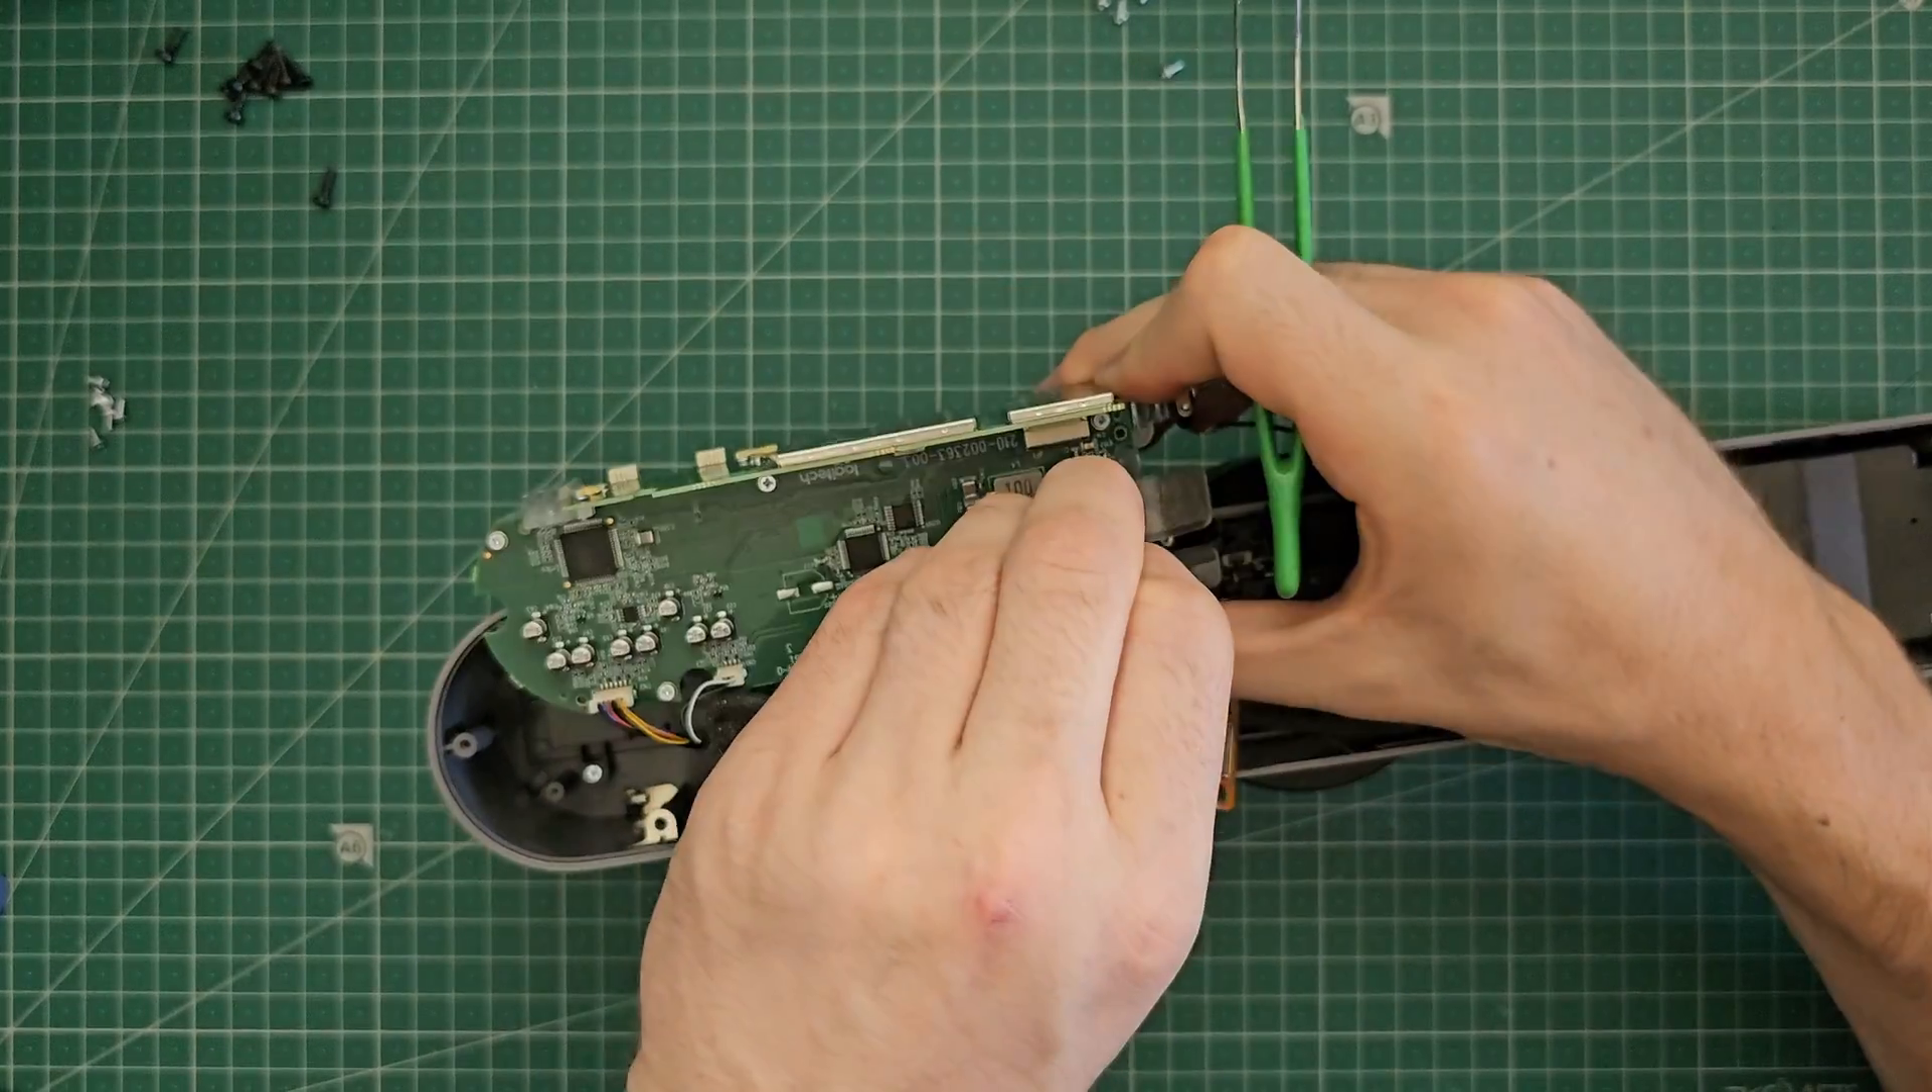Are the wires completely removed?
No.